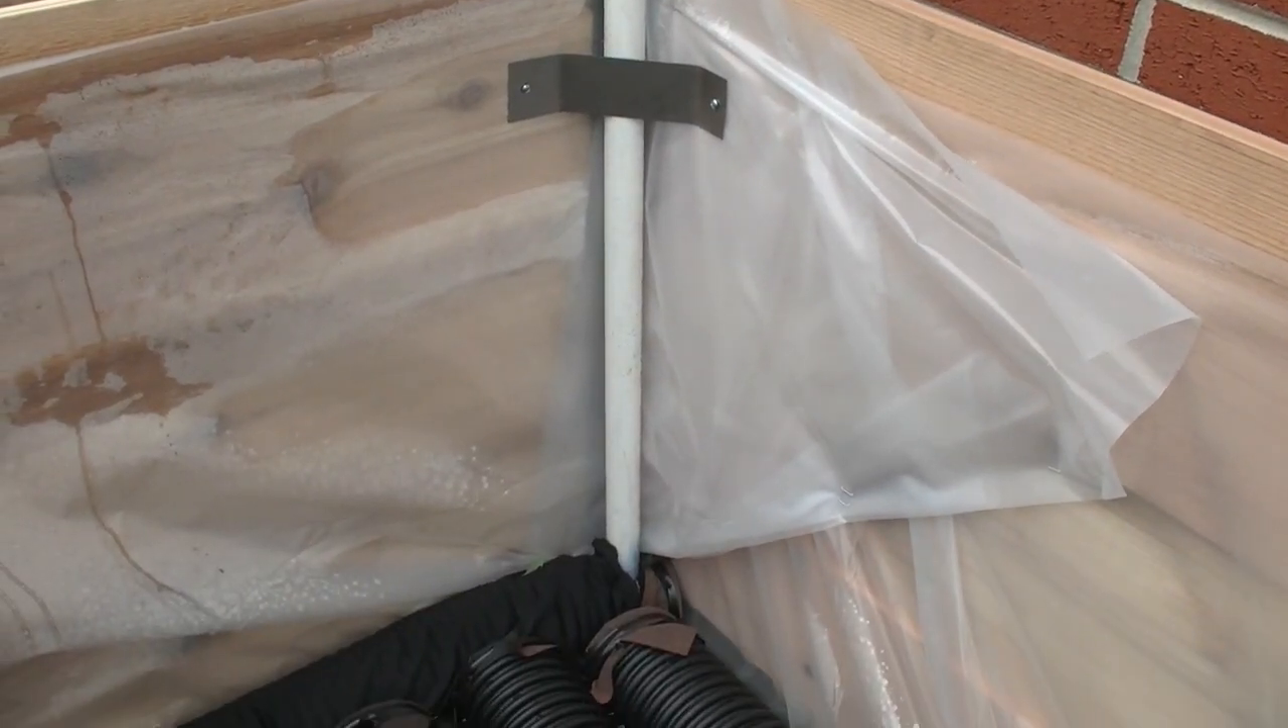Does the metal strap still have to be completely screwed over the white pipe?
No.